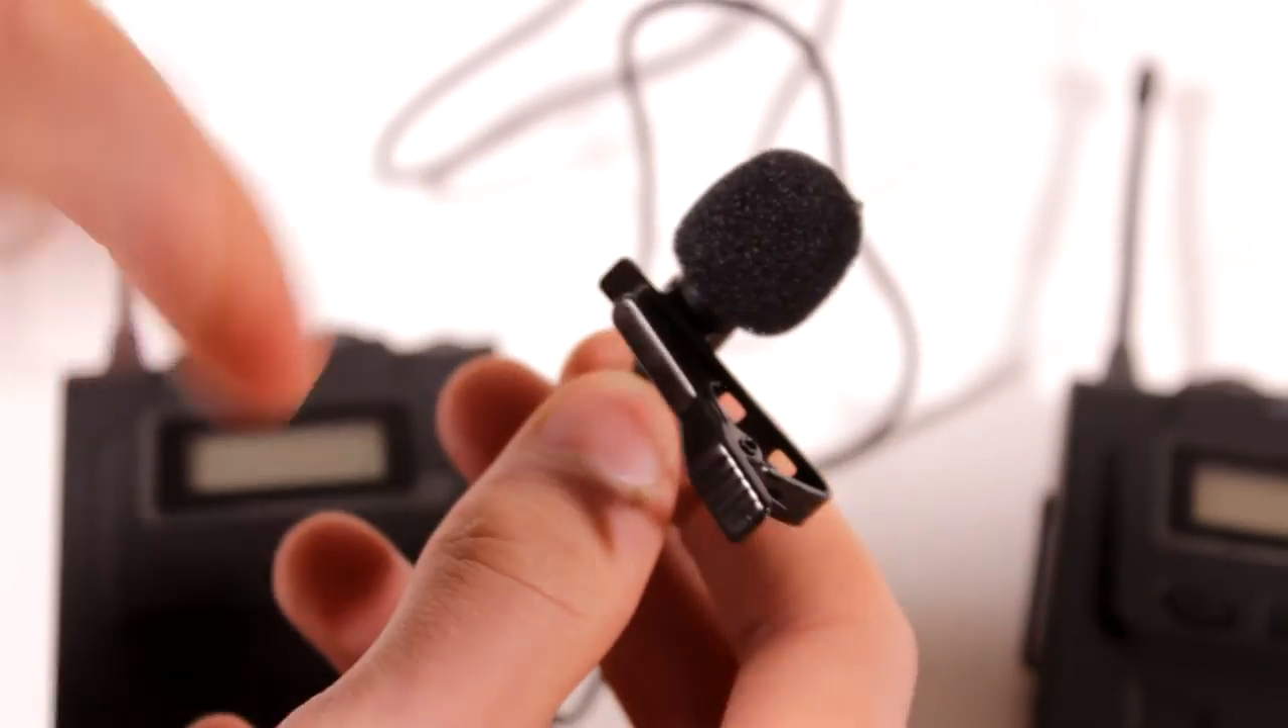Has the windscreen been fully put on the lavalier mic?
Yes.